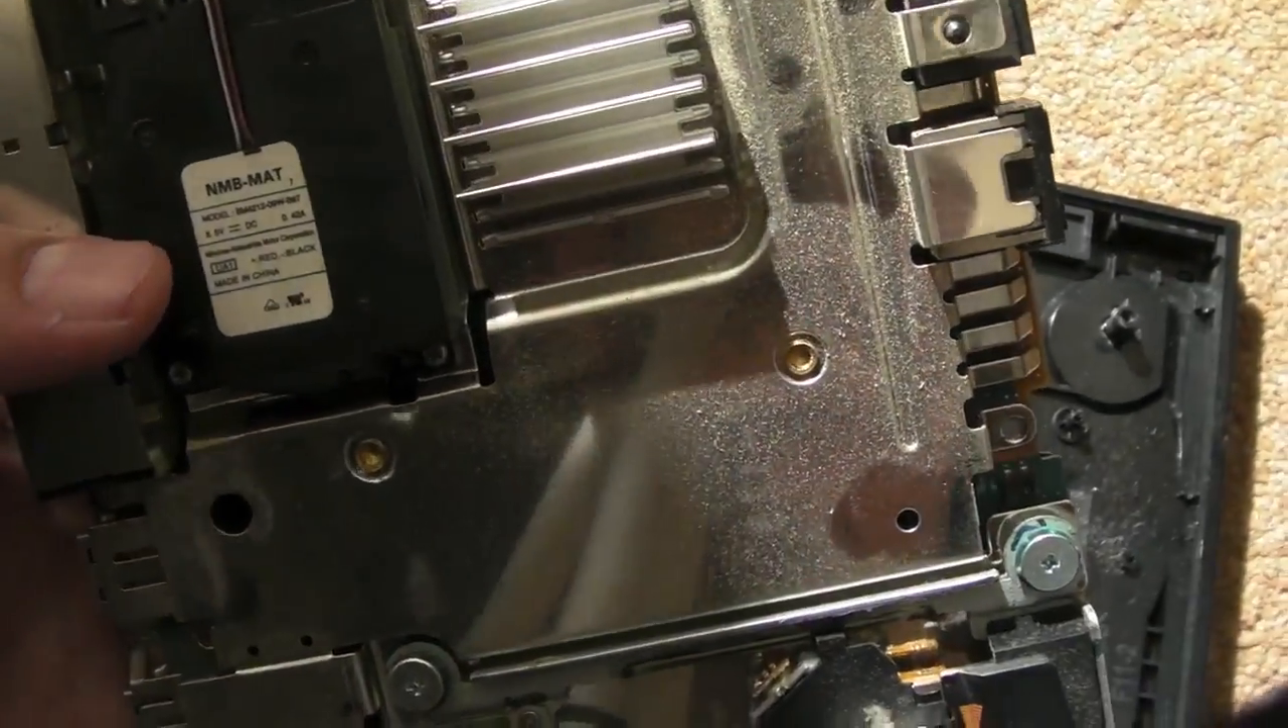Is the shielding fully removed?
No.